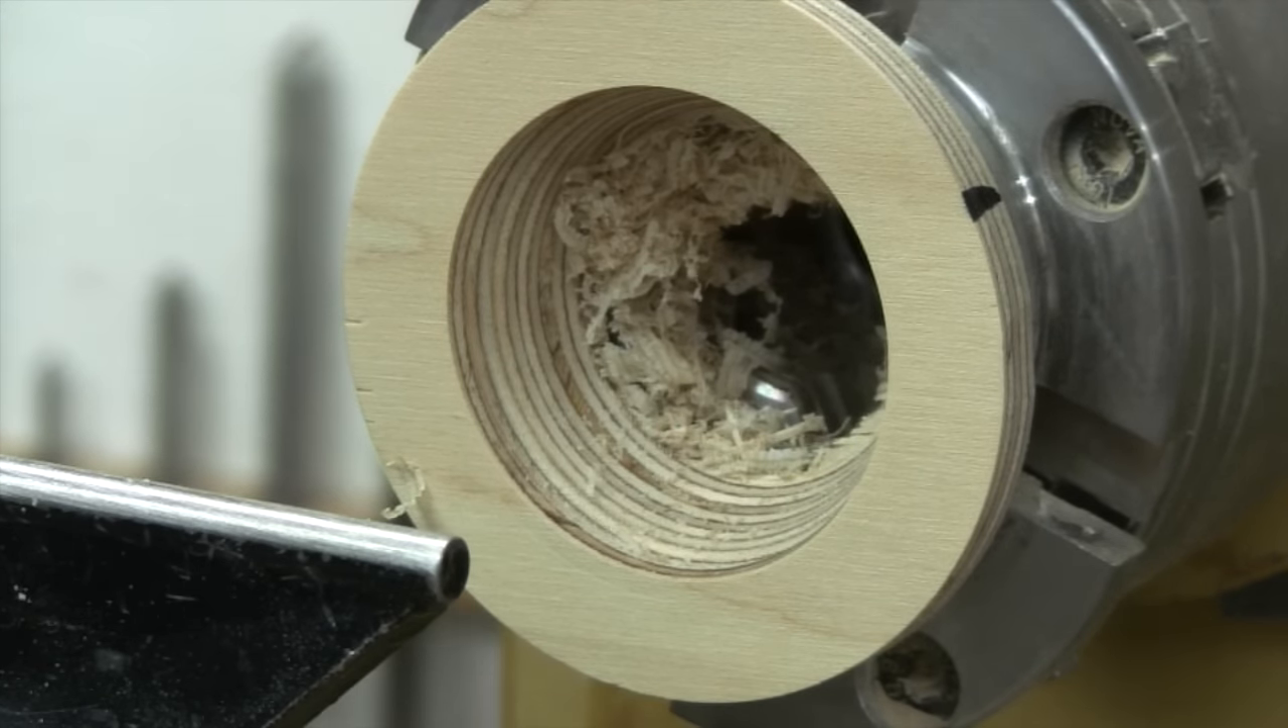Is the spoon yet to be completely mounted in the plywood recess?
Yes.